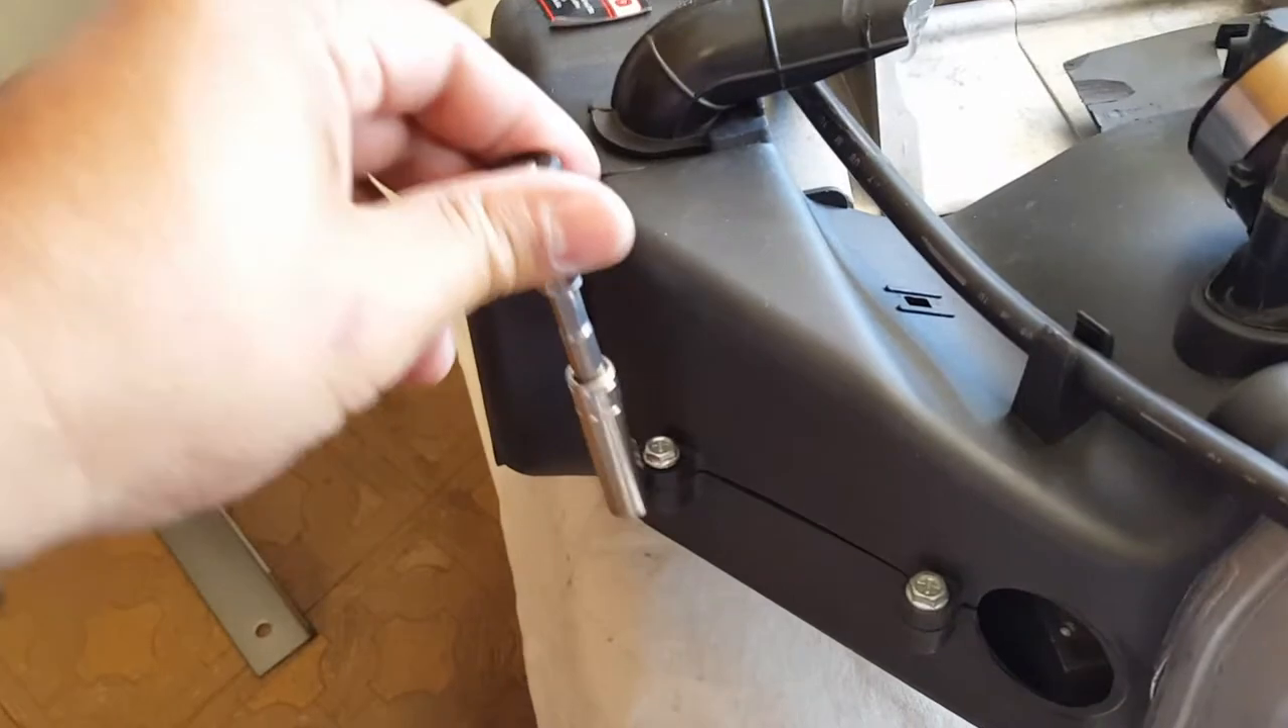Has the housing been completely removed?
No.